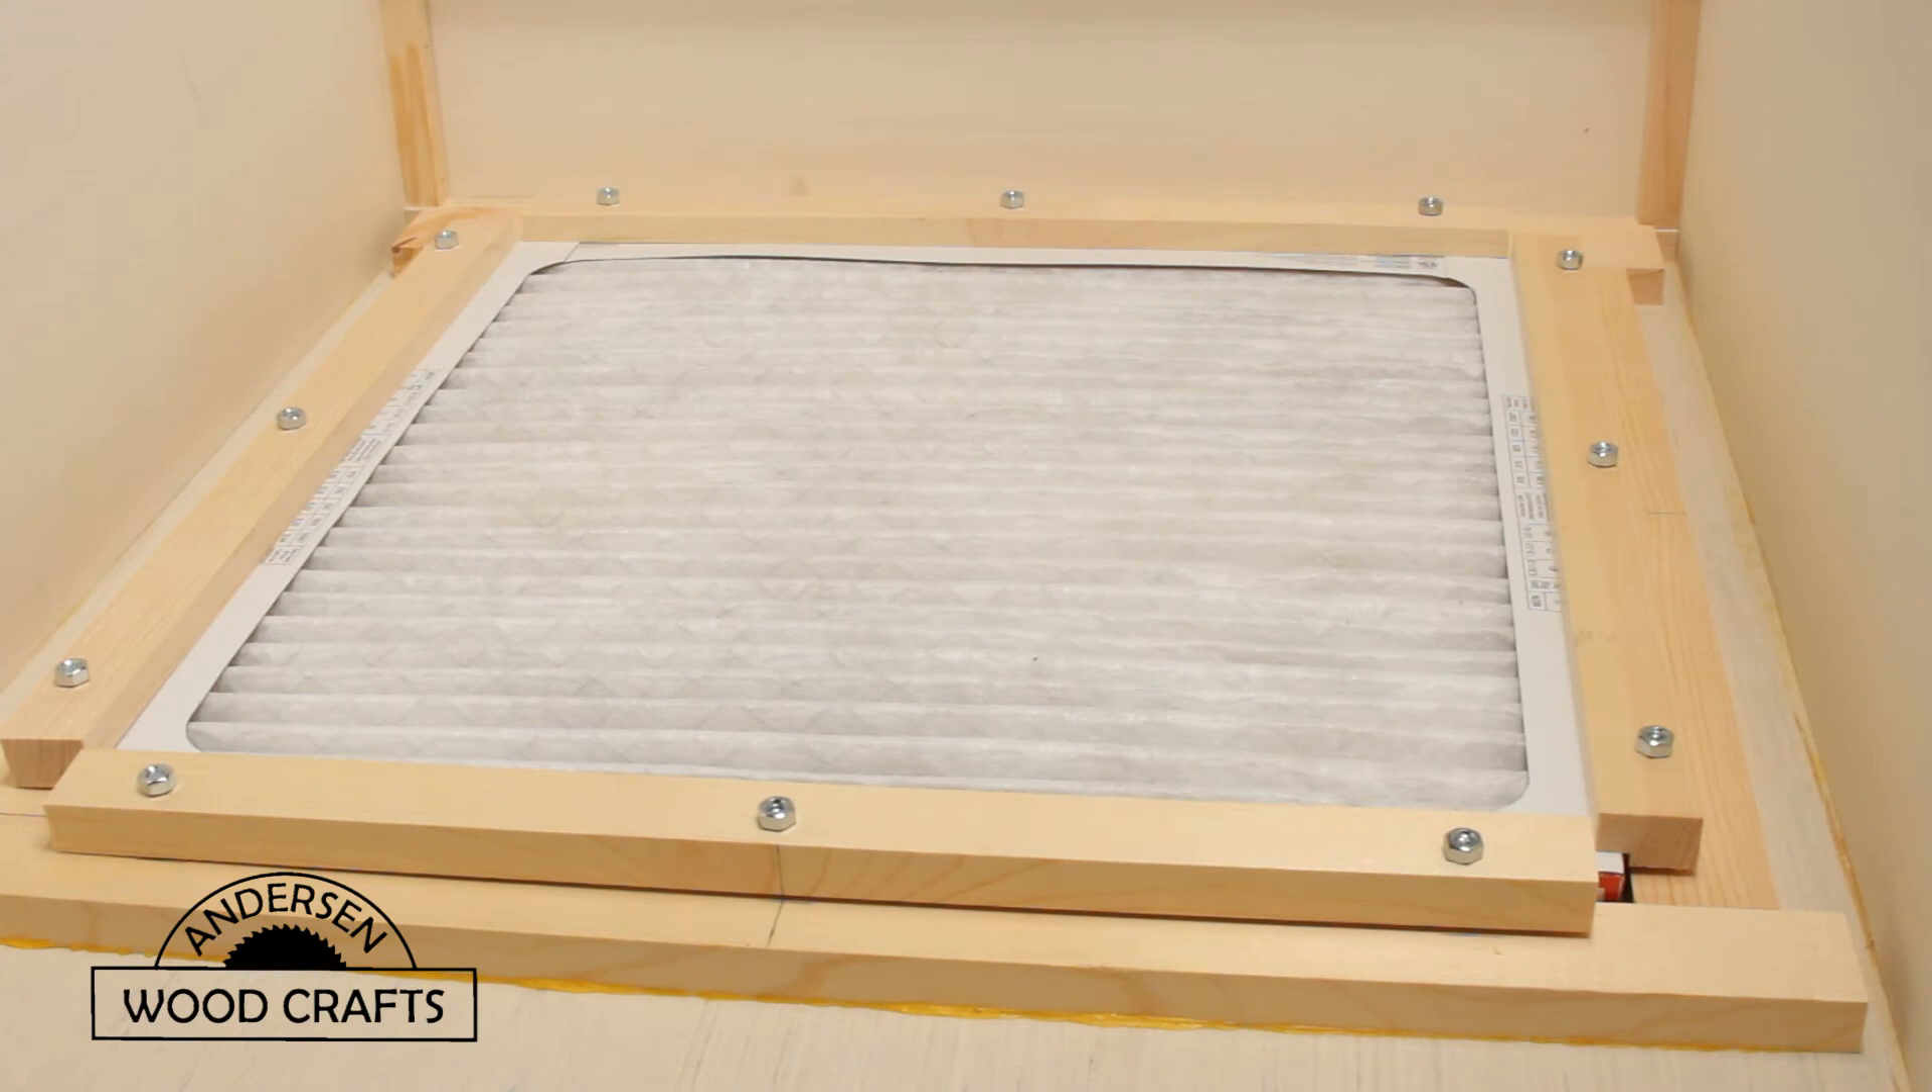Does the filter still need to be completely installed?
No.